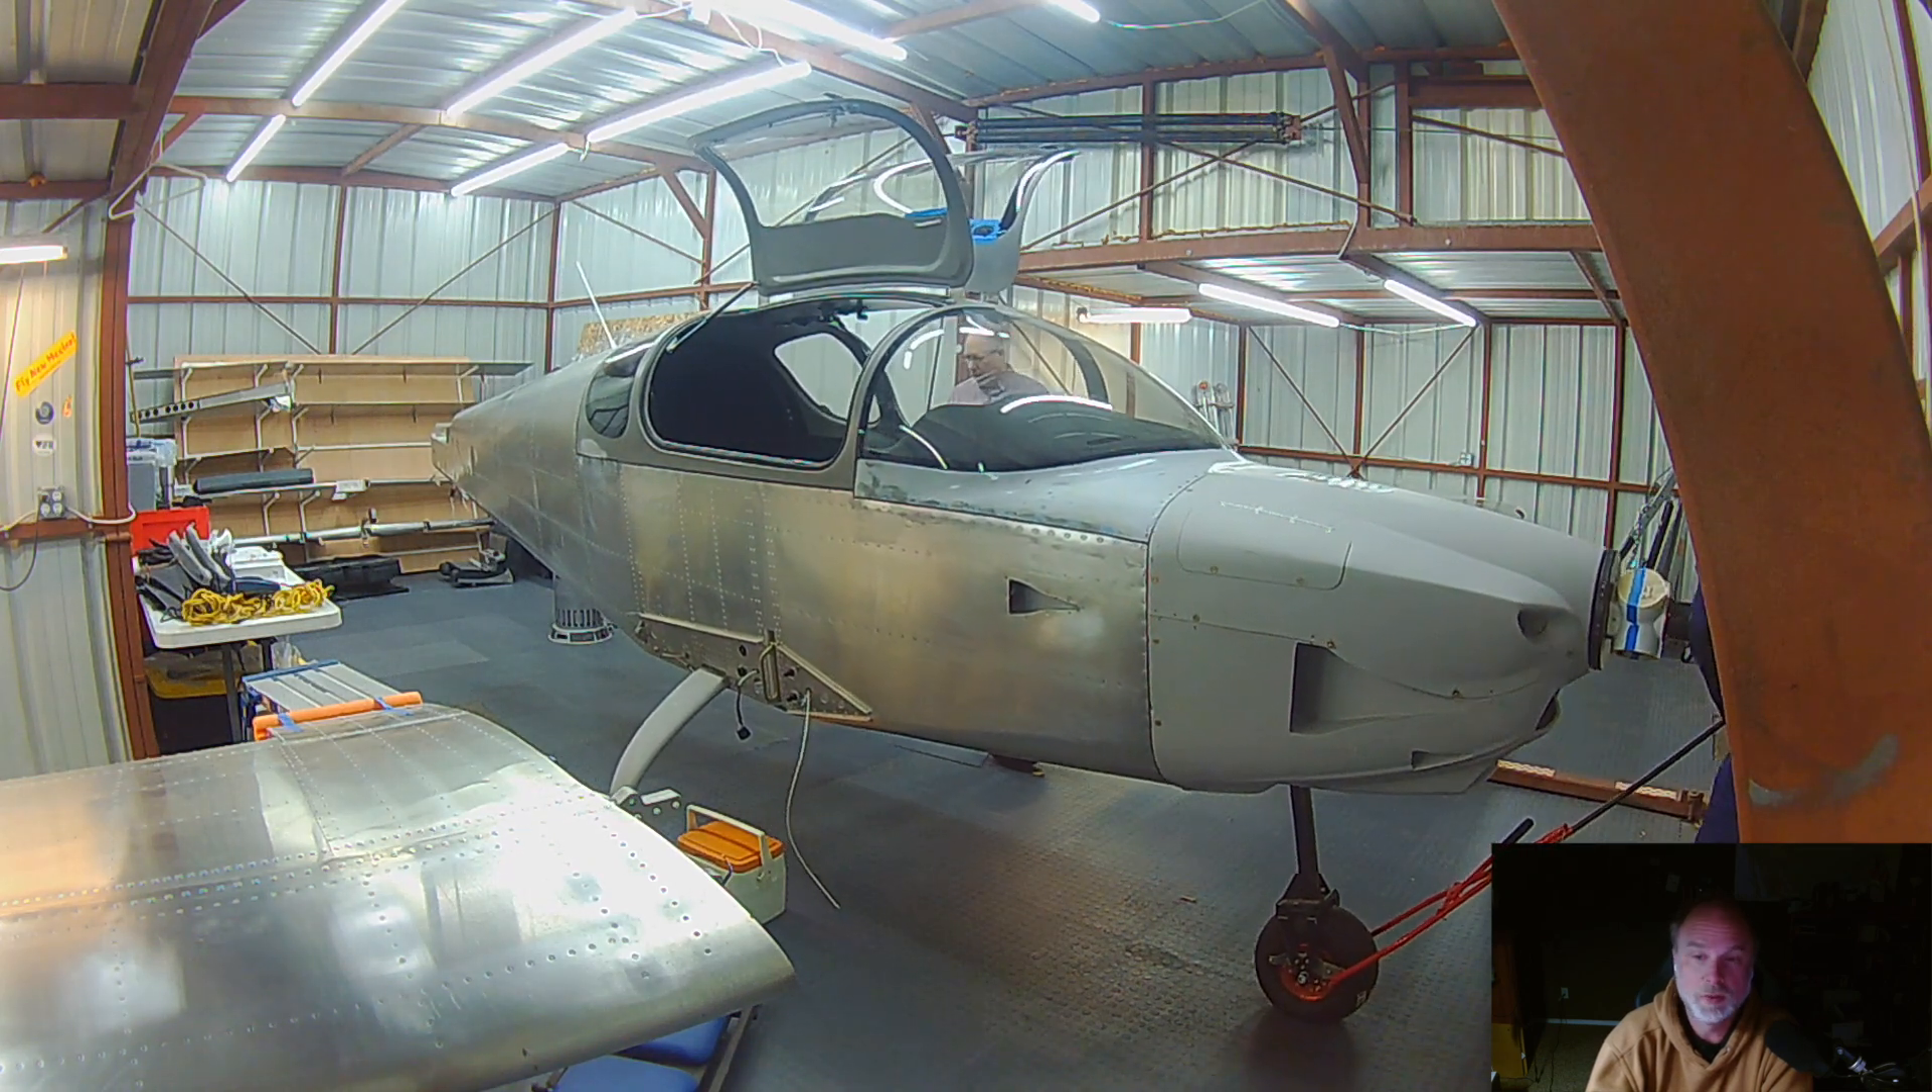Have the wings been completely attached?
No.